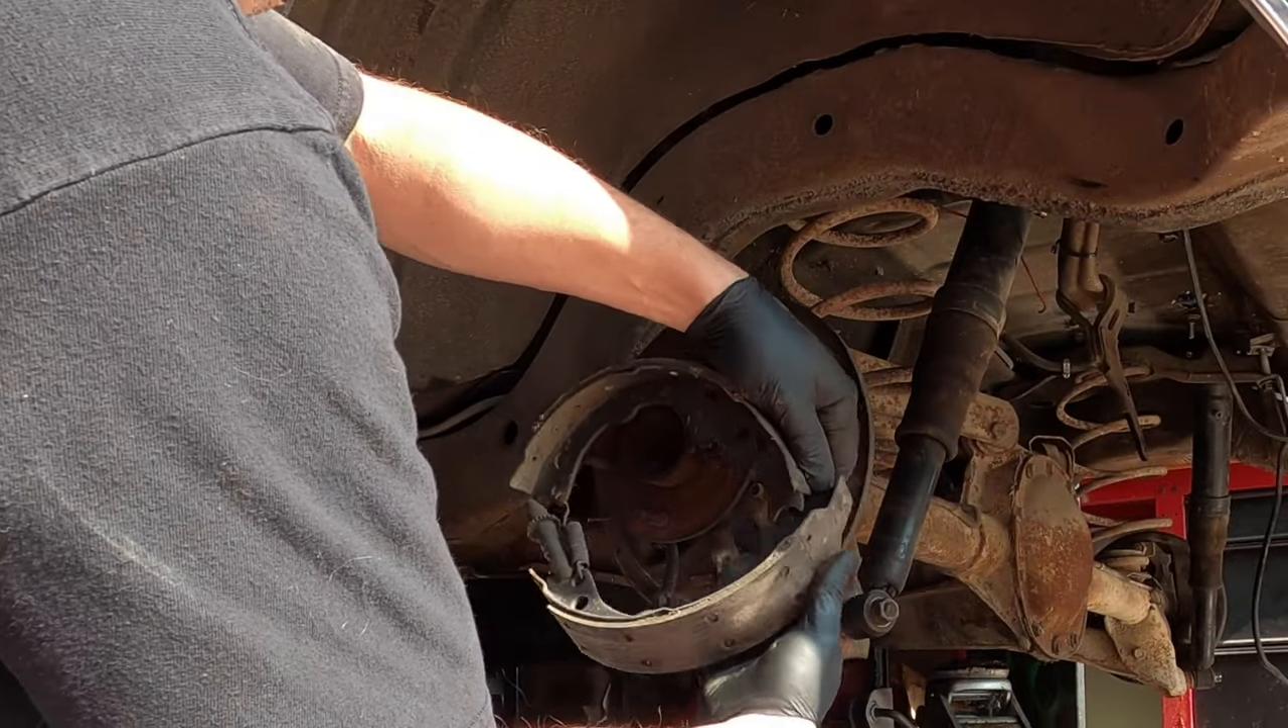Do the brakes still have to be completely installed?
Yes.